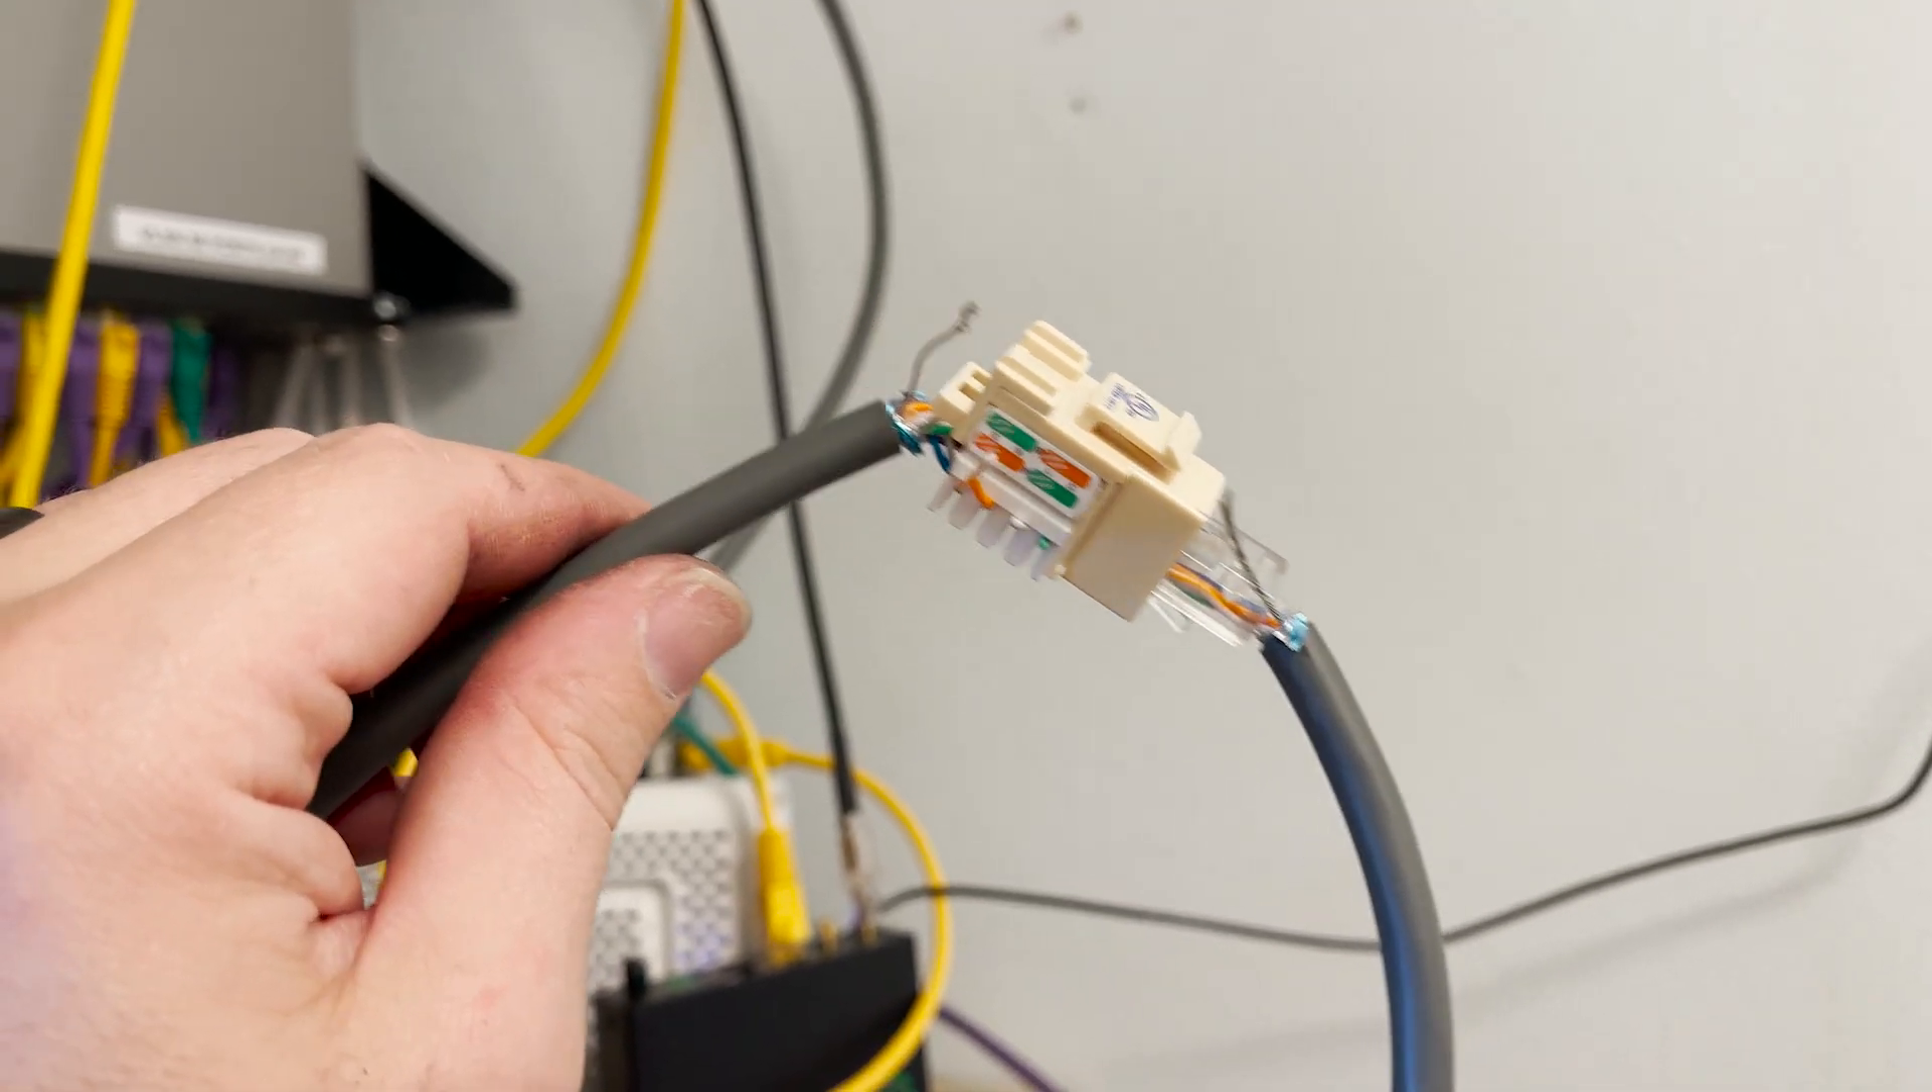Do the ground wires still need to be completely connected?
Yes.